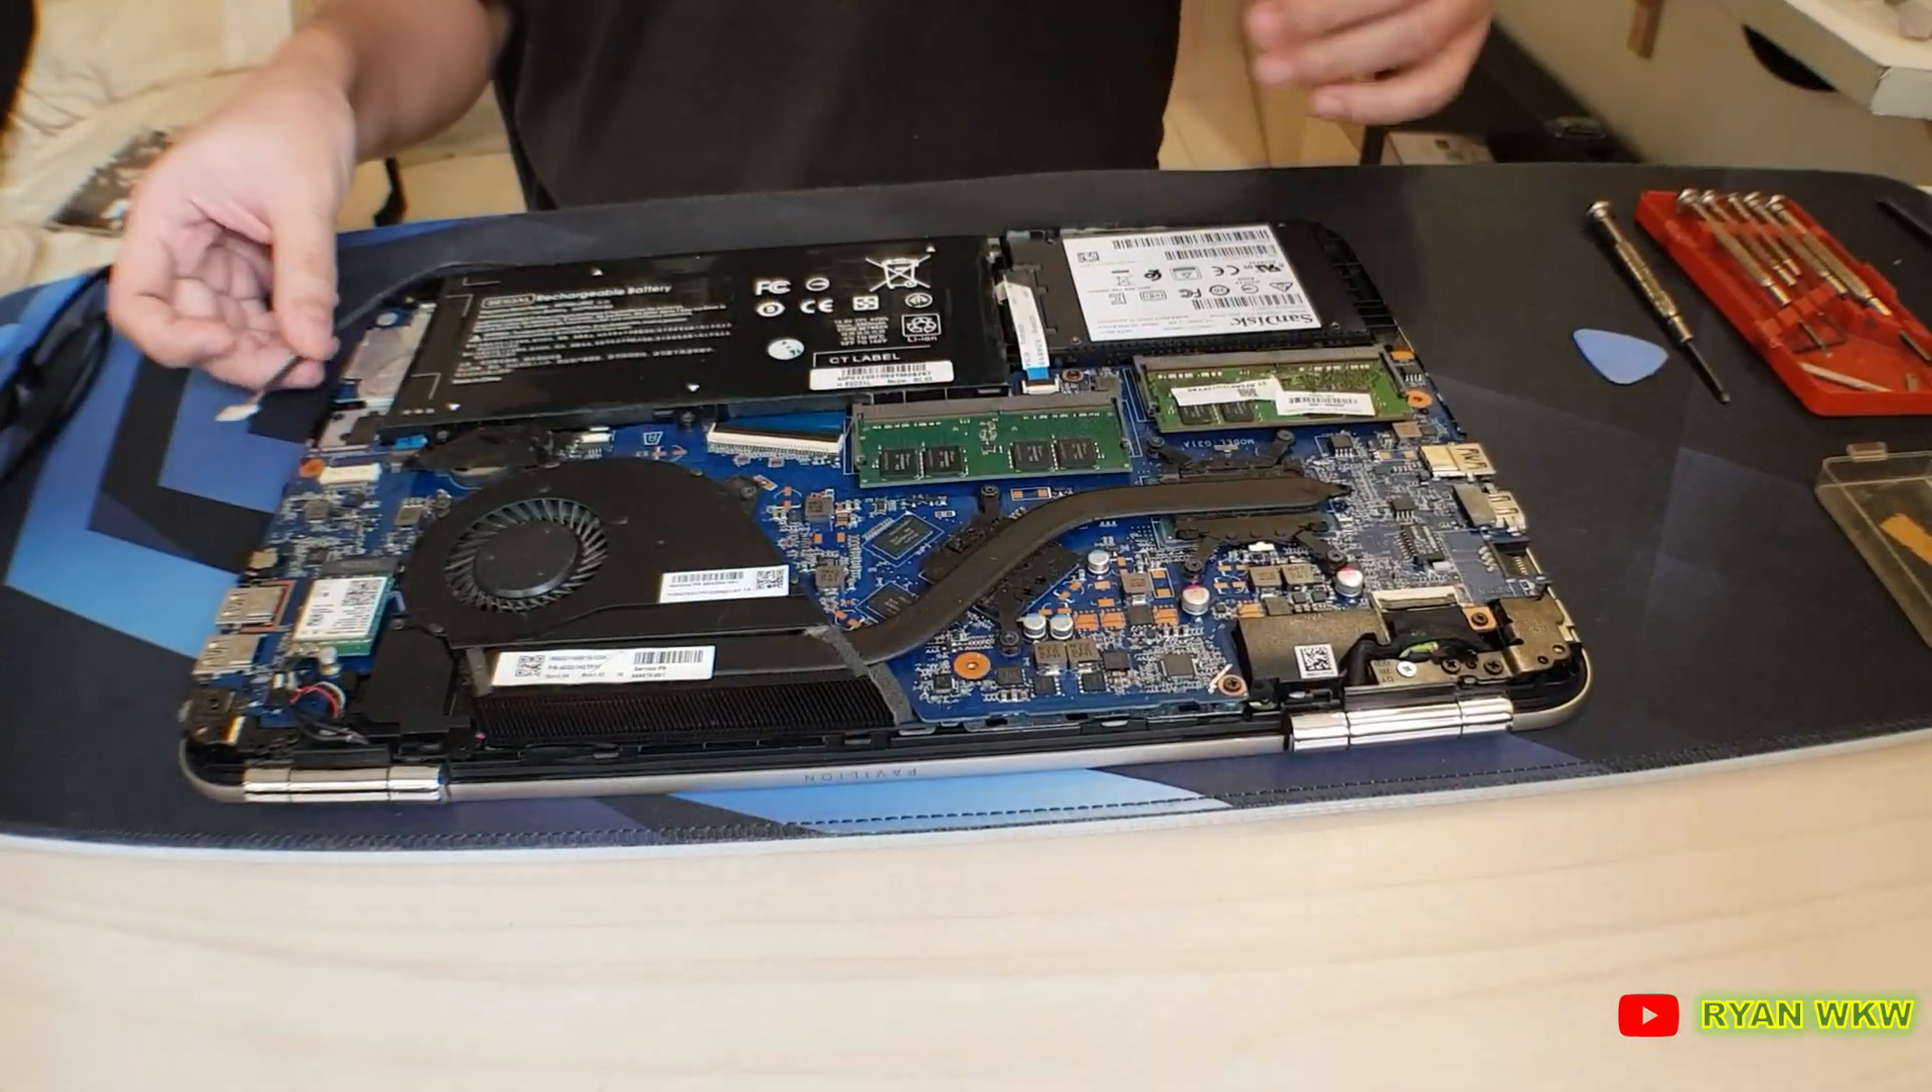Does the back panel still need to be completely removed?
No.